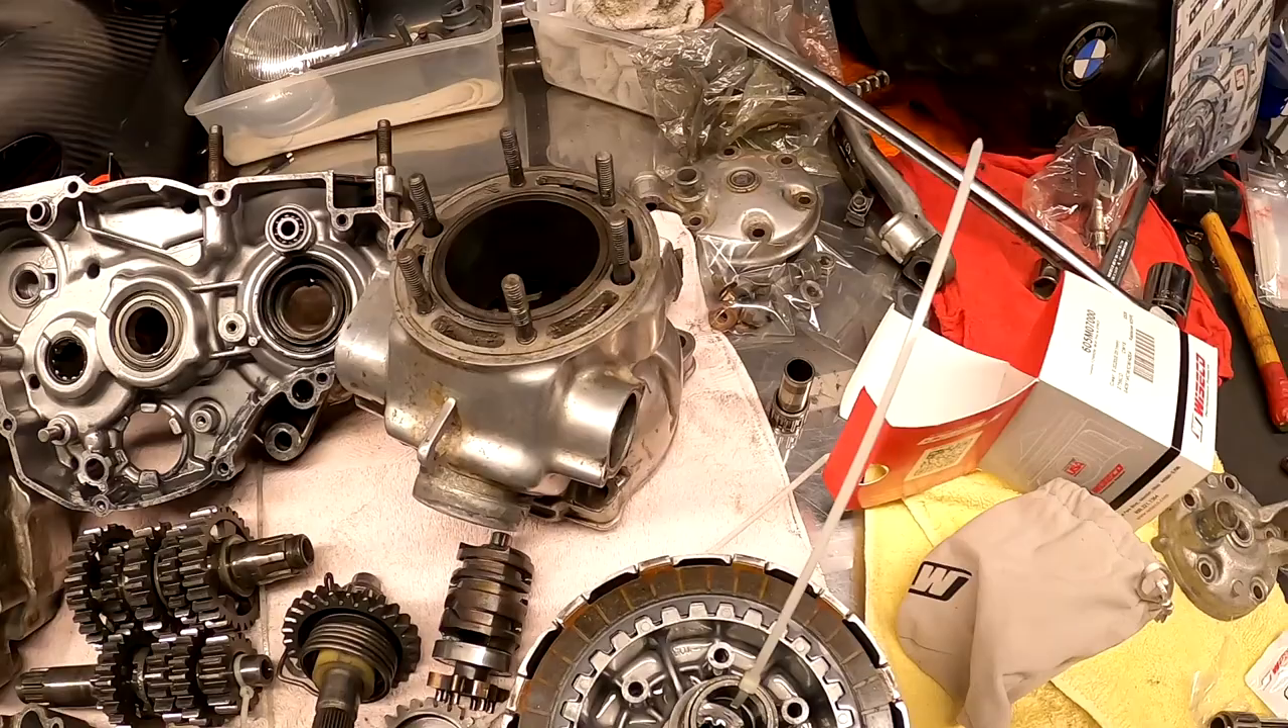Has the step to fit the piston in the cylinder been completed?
No.